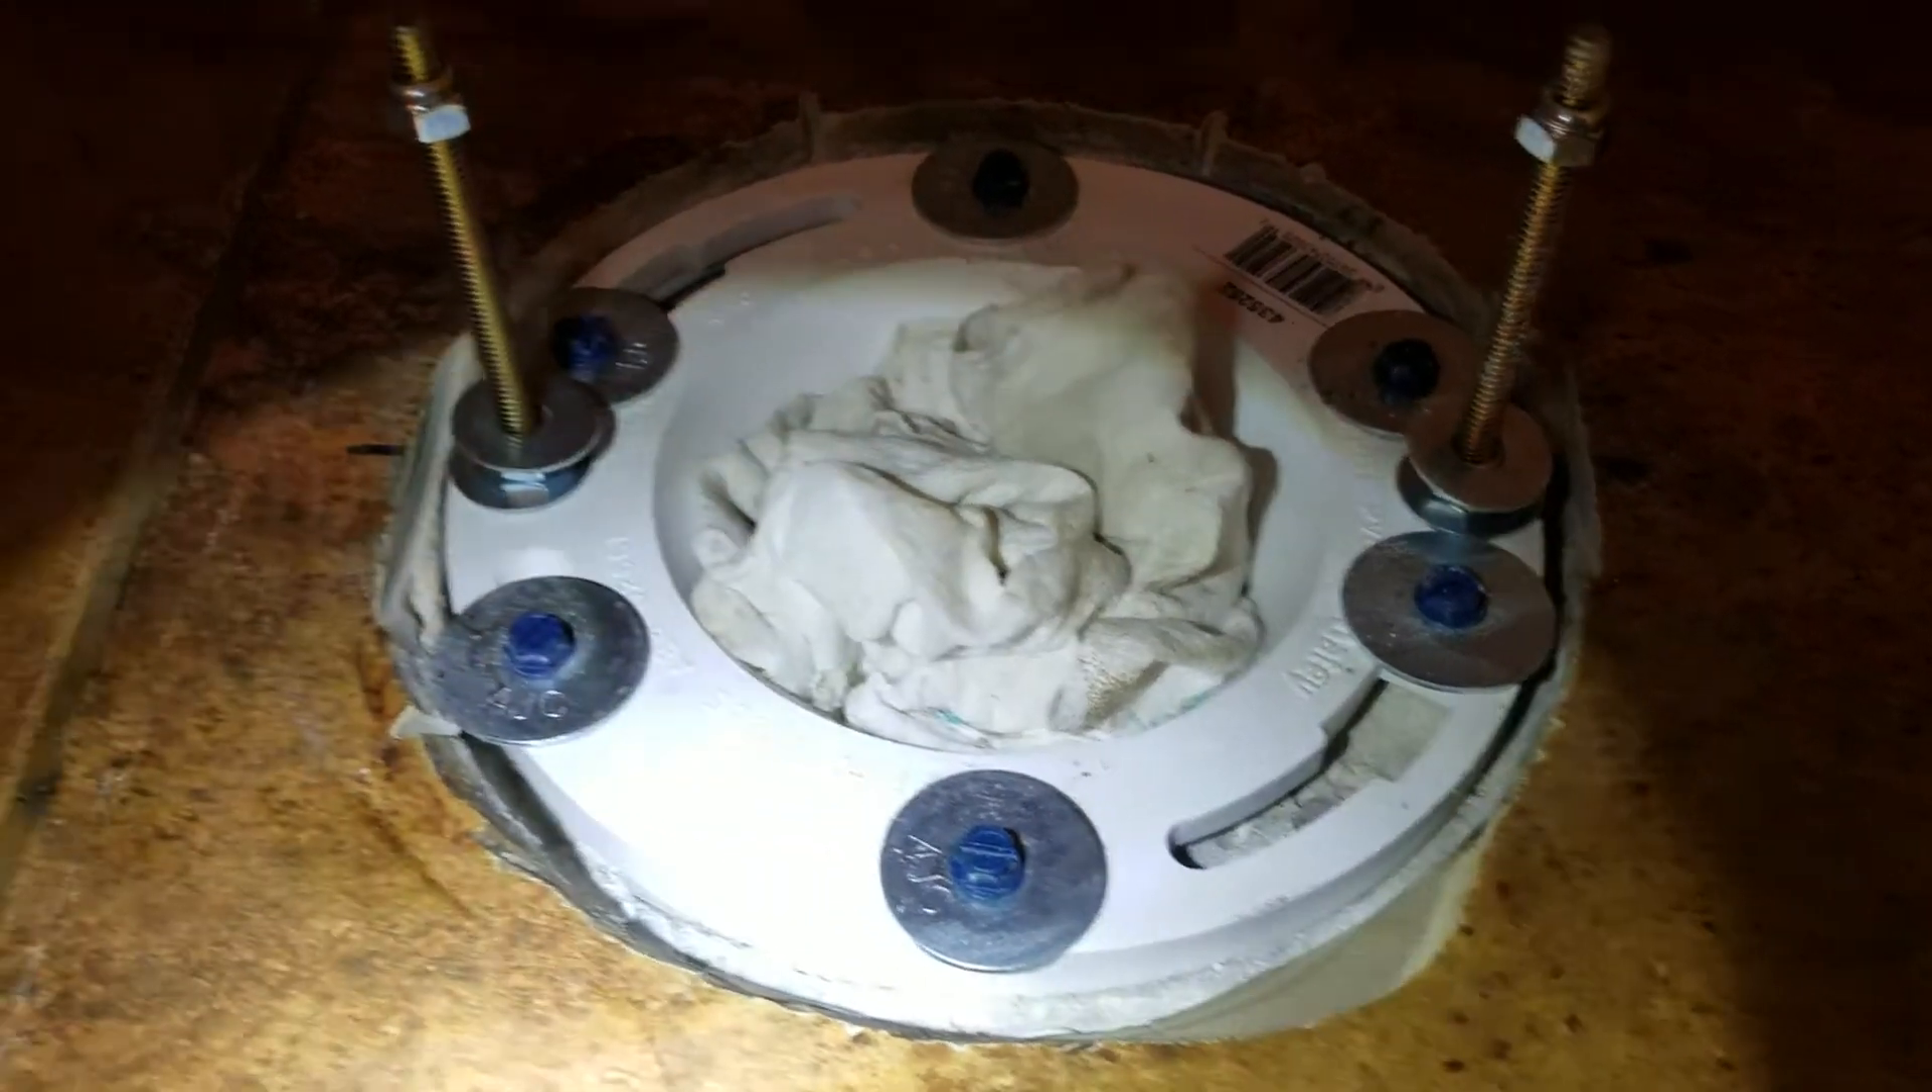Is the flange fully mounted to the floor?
Yes.